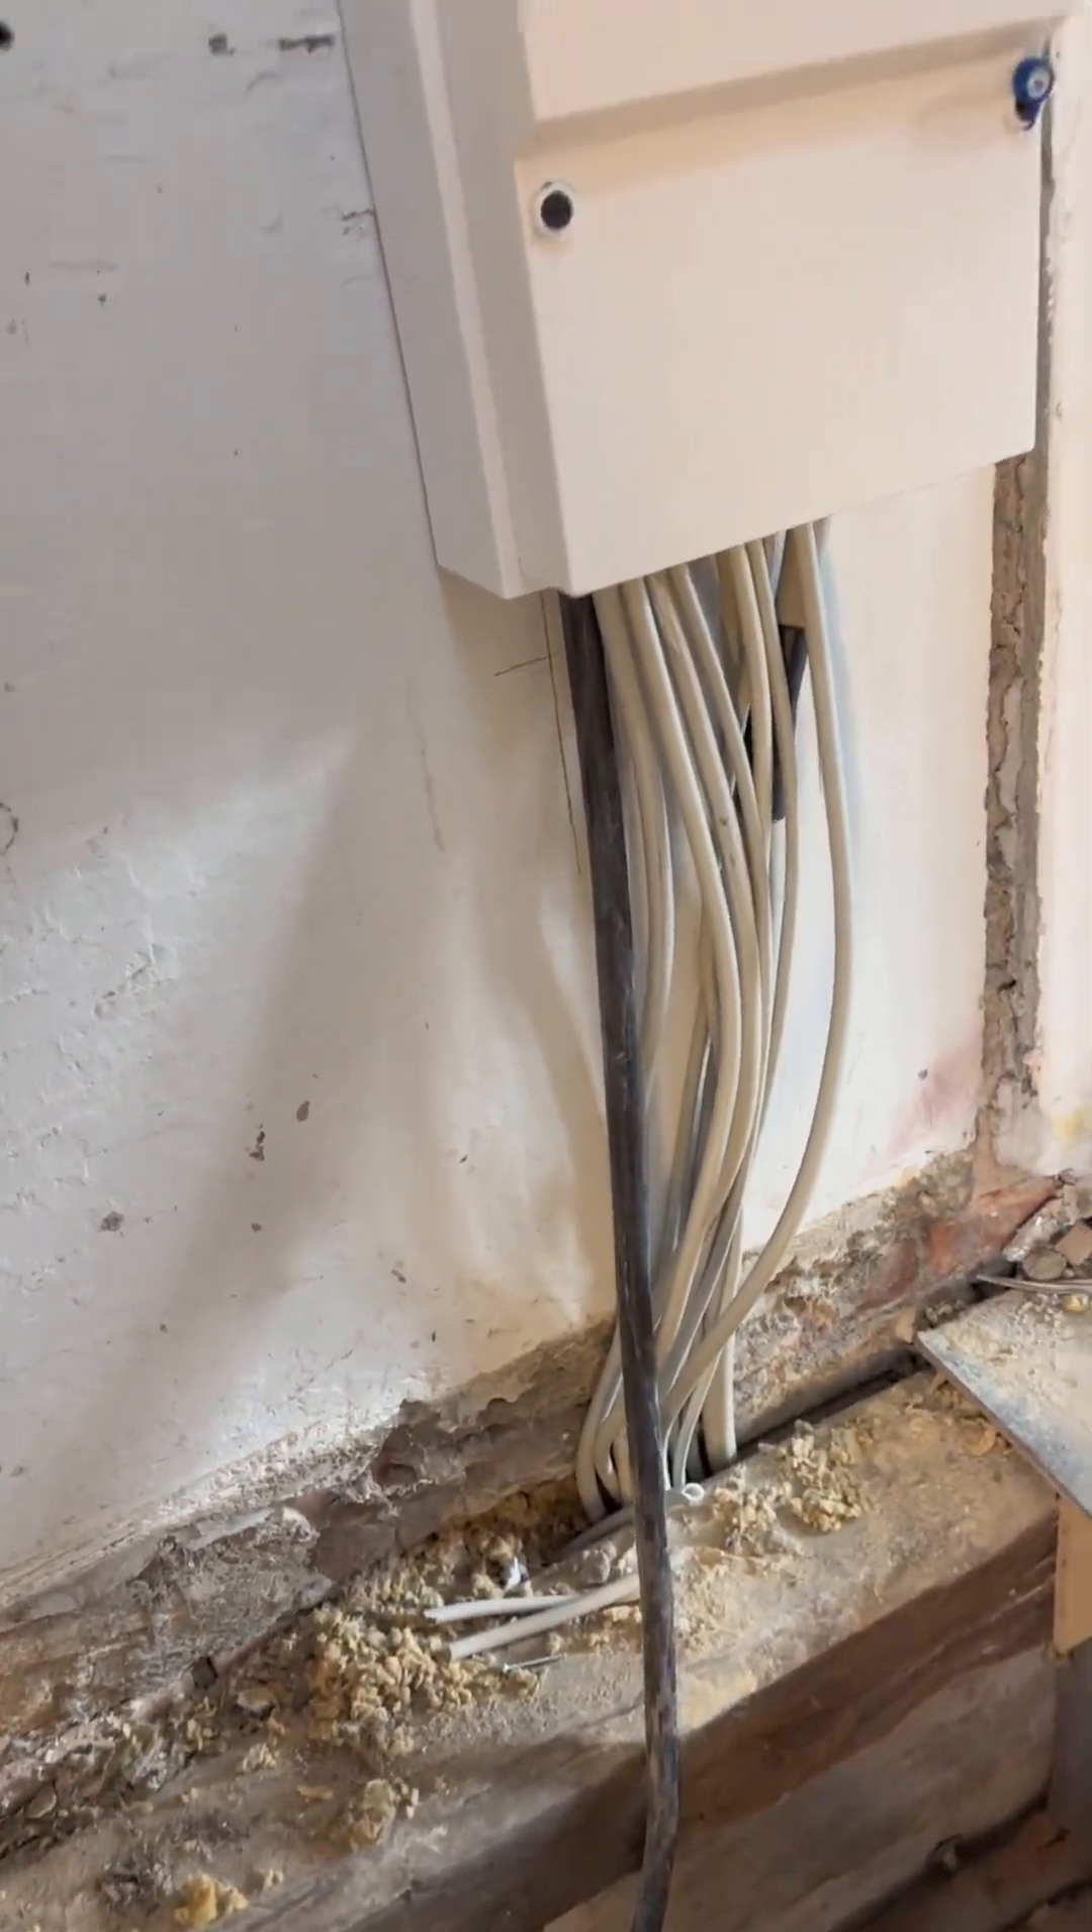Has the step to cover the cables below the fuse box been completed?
No.